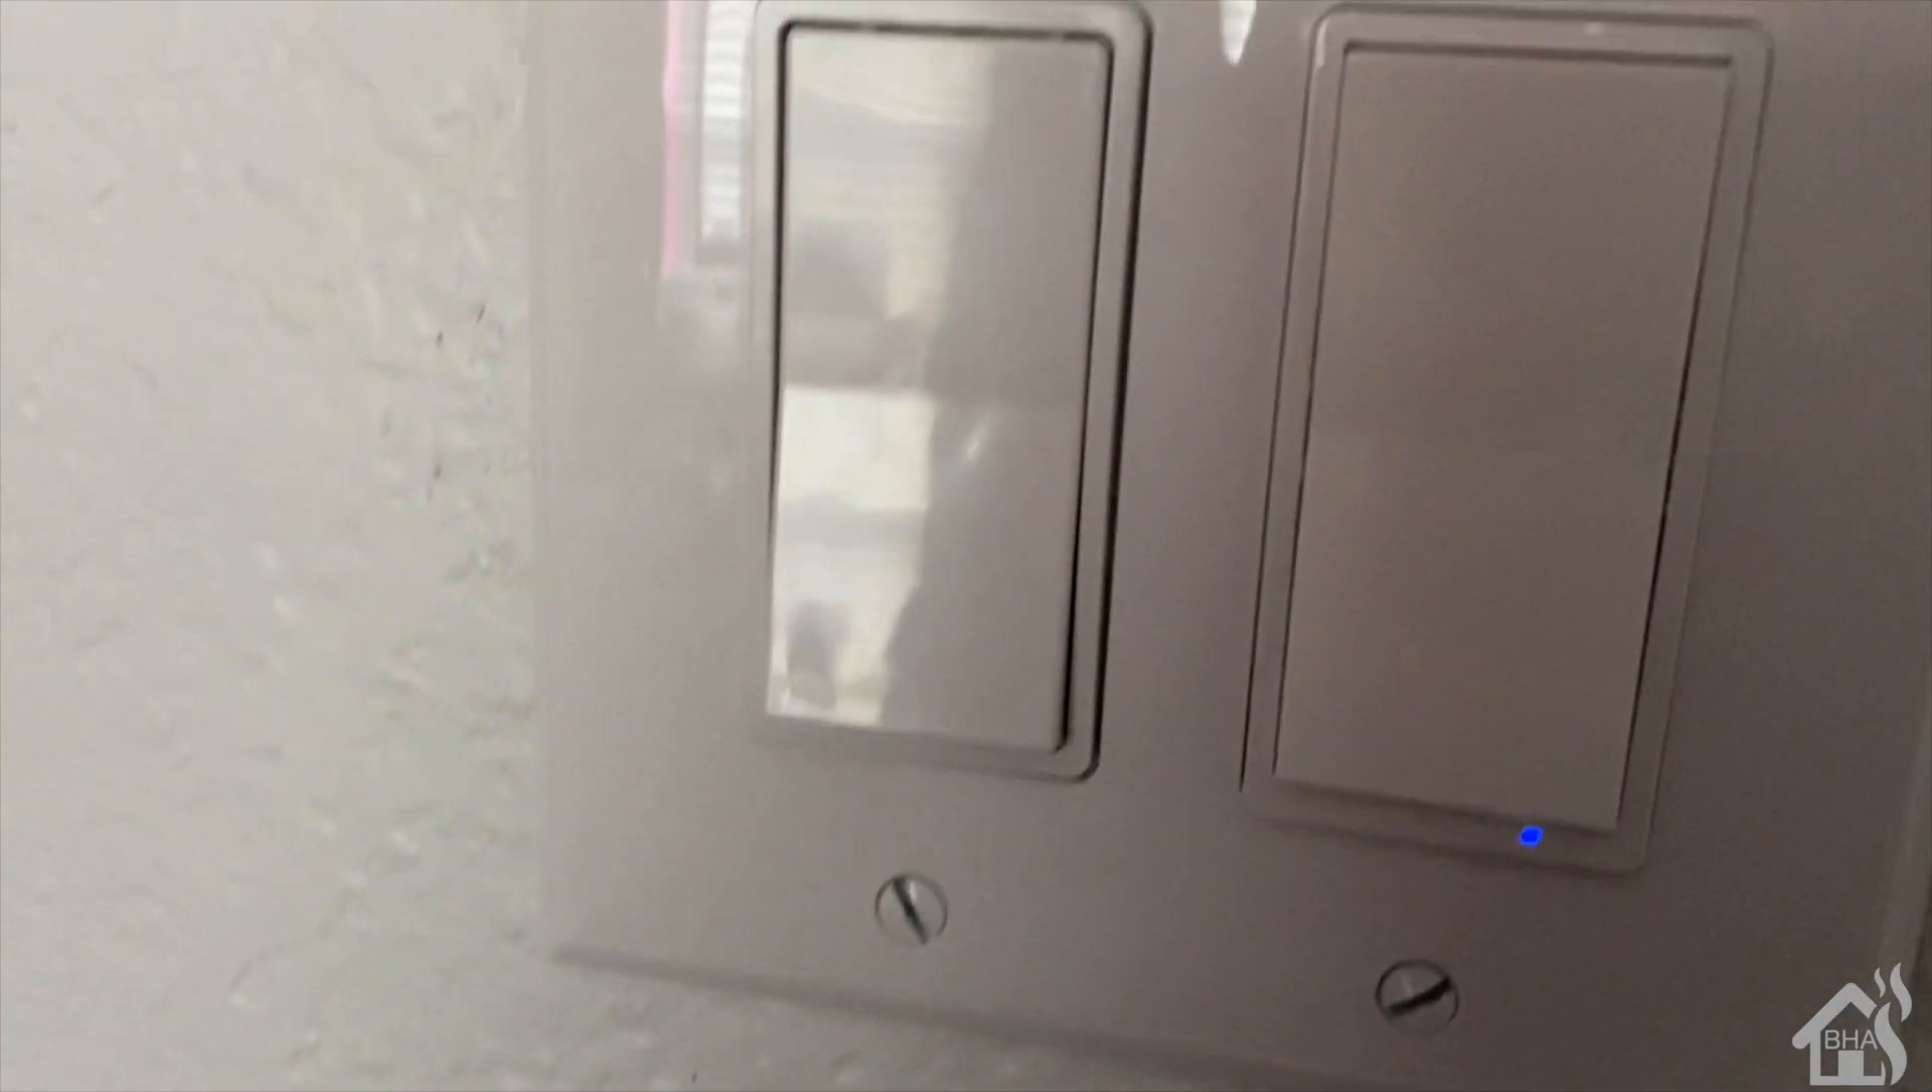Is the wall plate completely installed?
Yes.